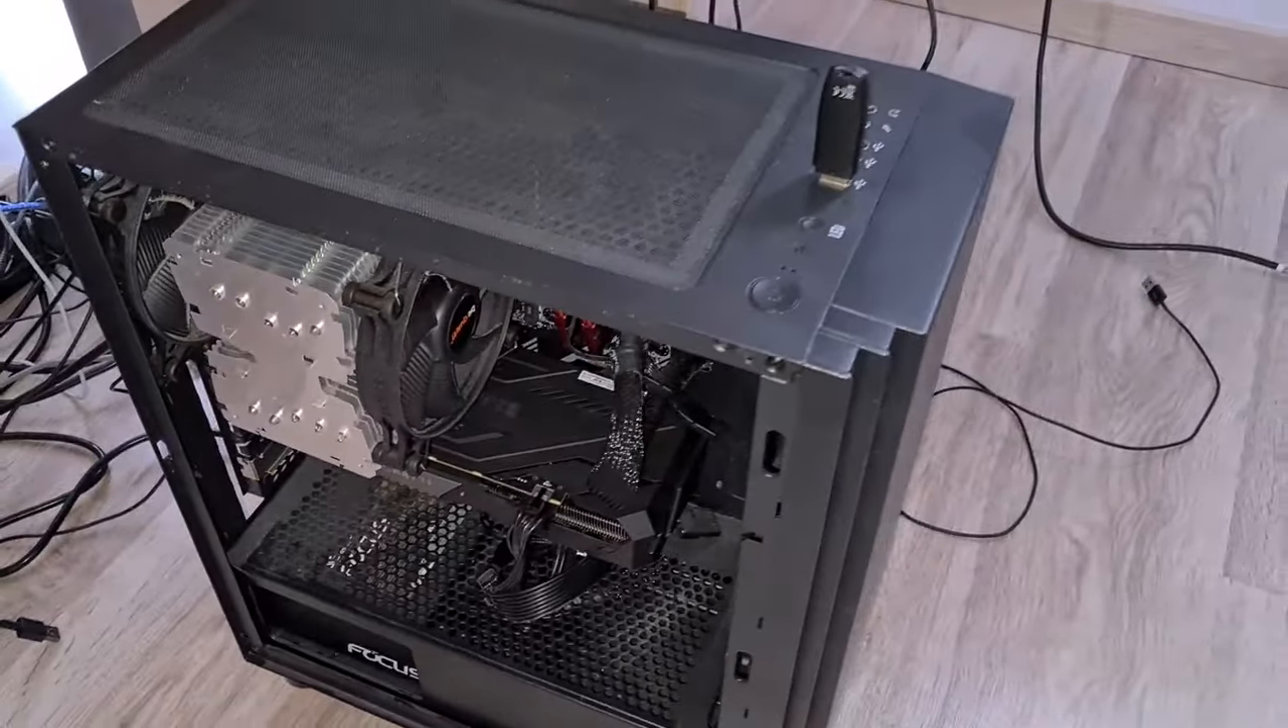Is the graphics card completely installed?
Yes.